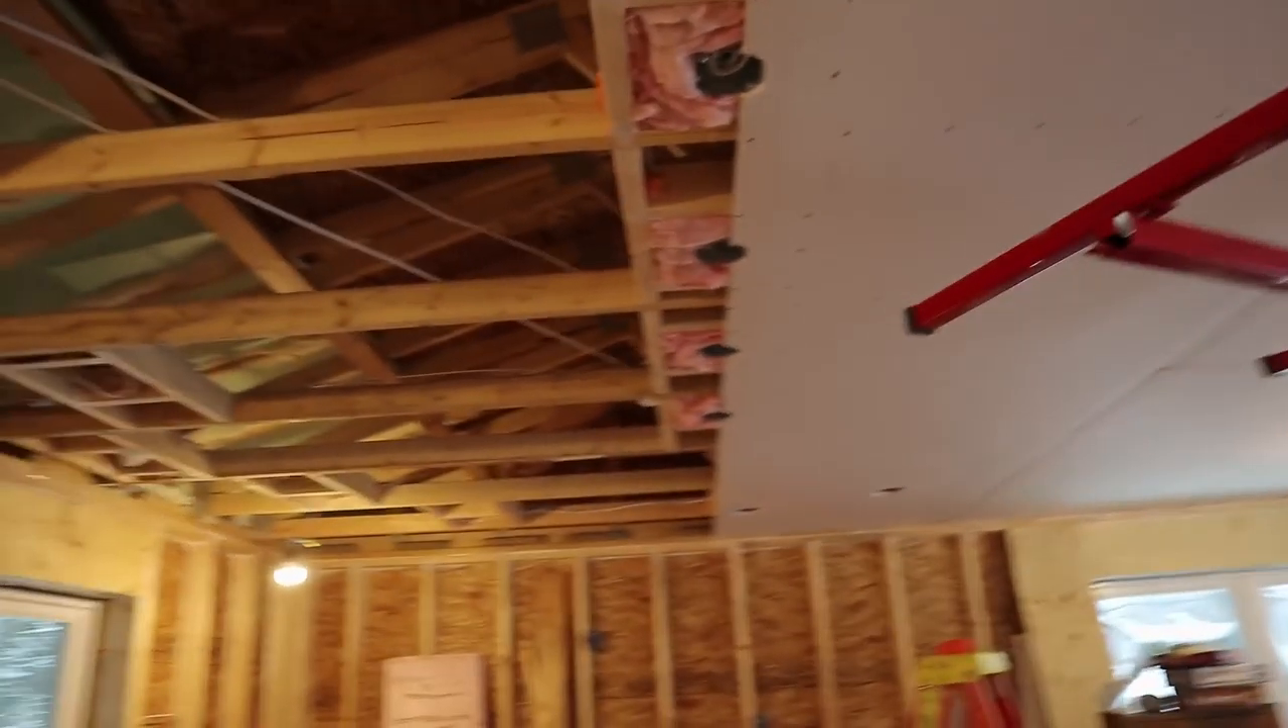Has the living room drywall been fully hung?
No.